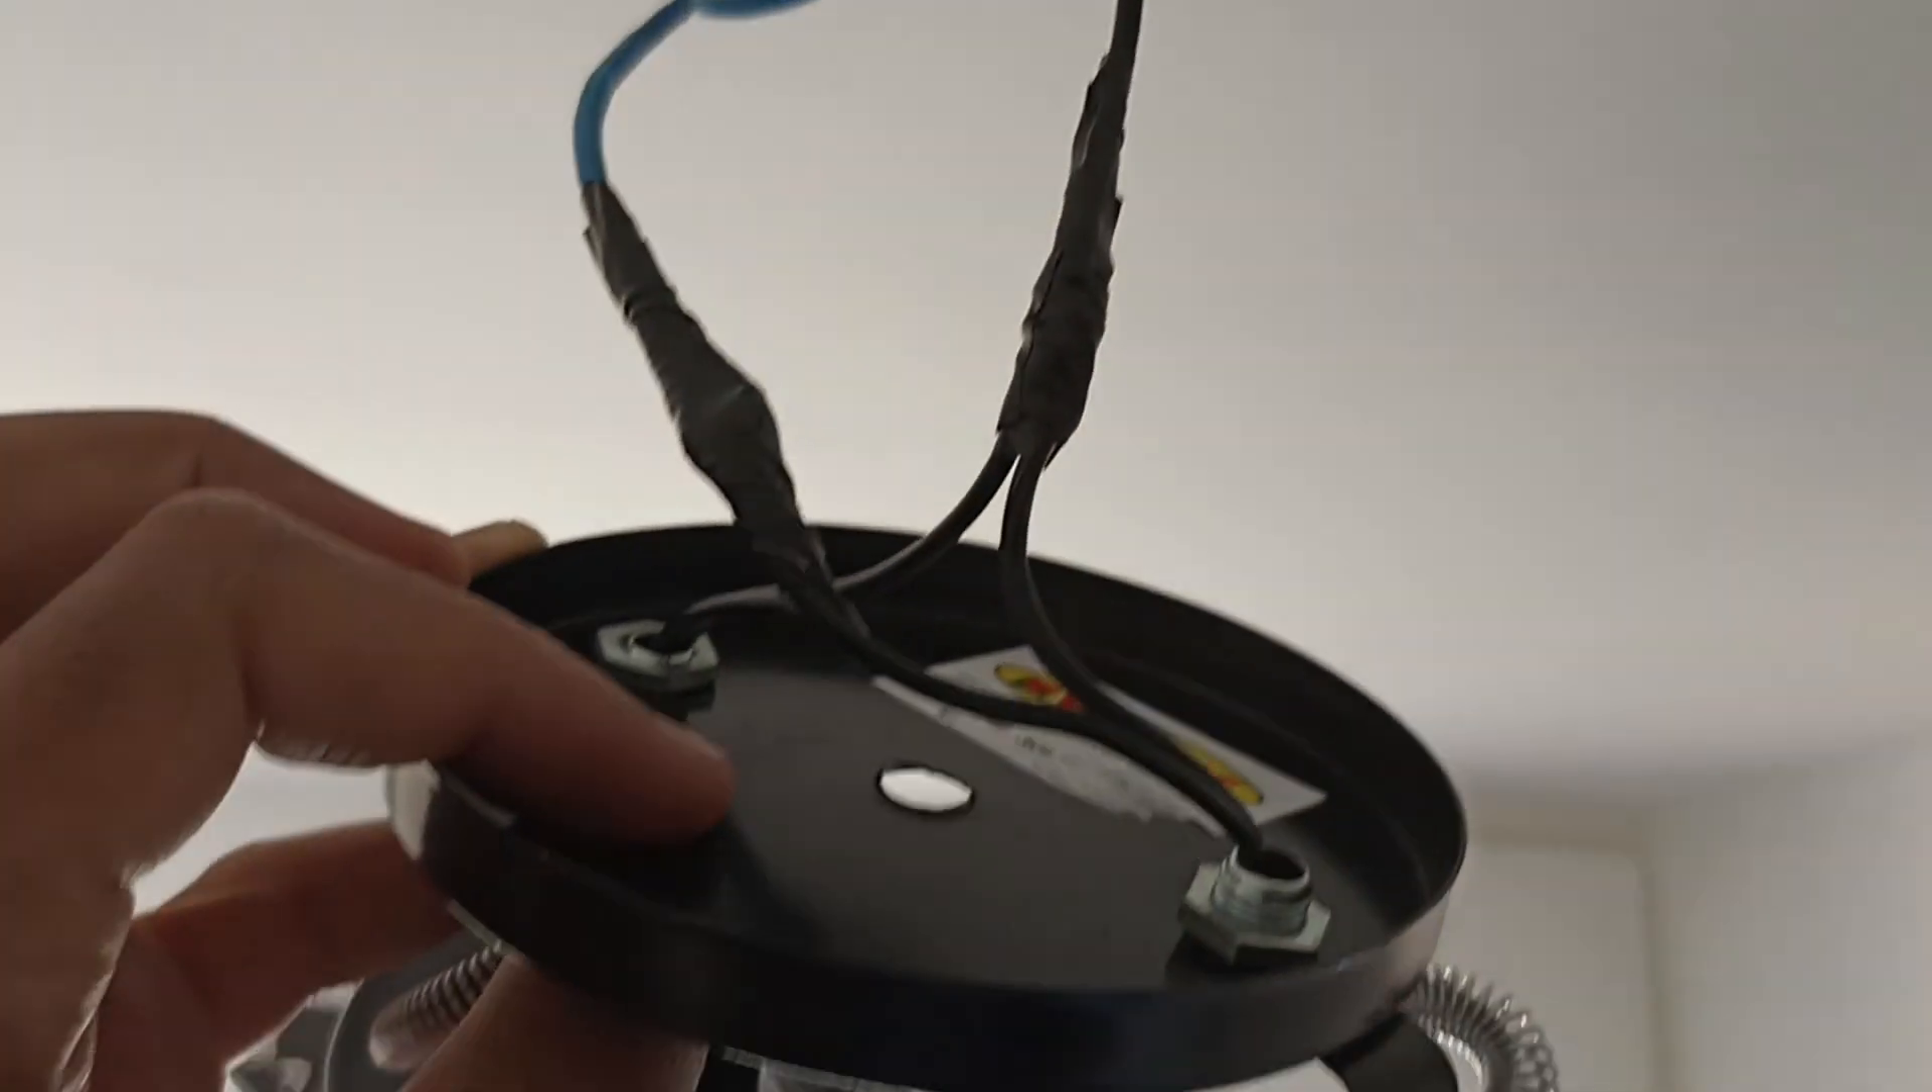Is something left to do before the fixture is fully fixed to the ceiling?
Yes.